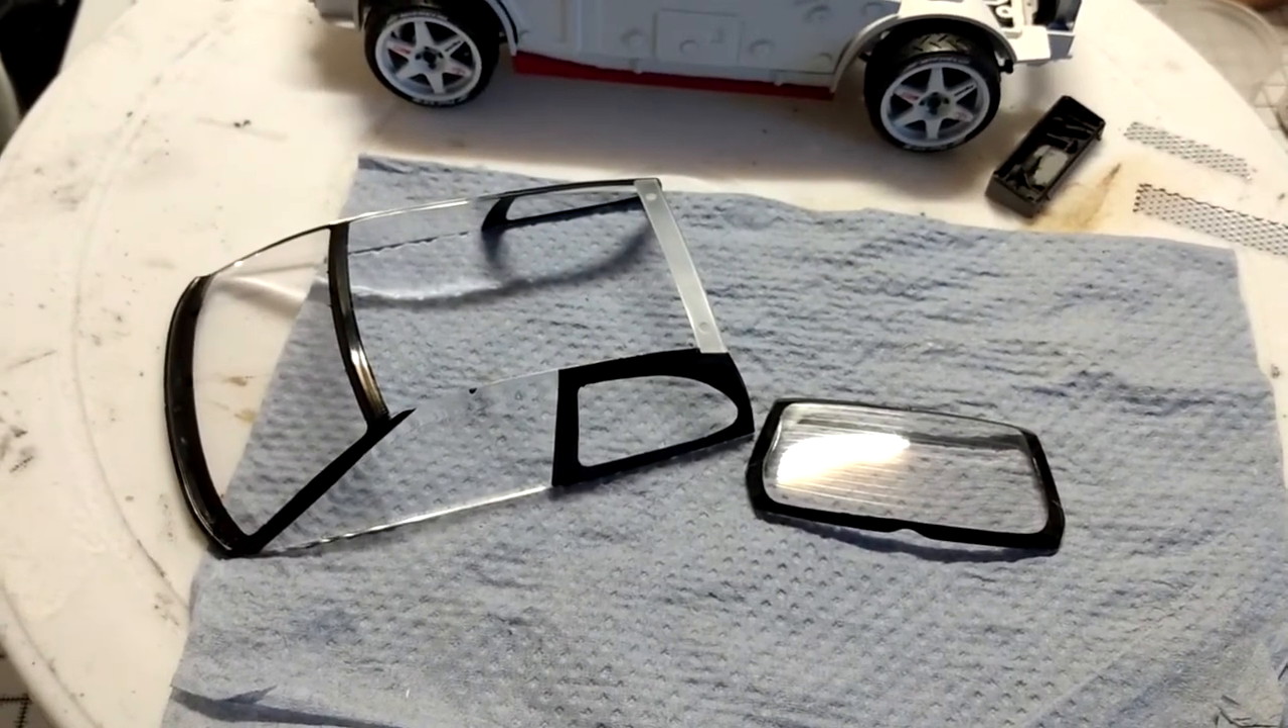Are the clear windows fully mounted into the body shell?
No.